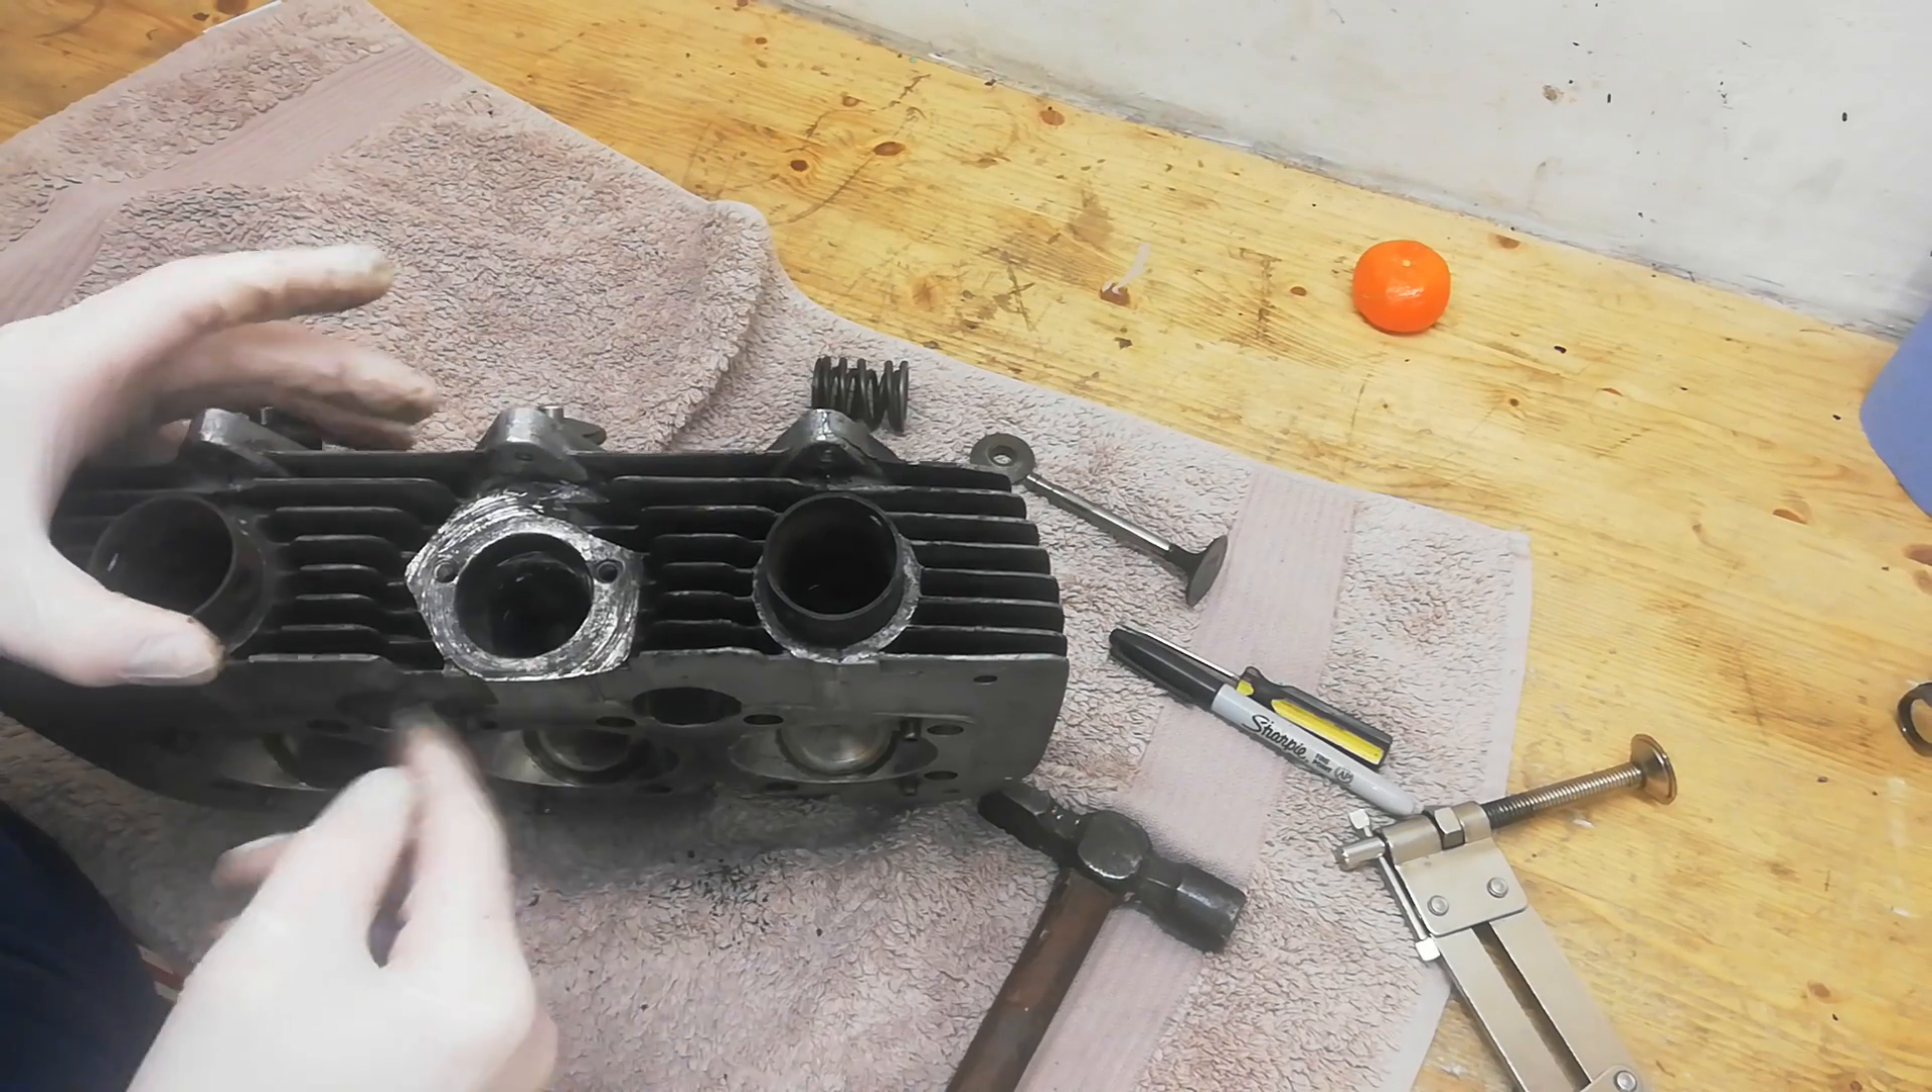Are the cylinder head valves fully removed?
No.